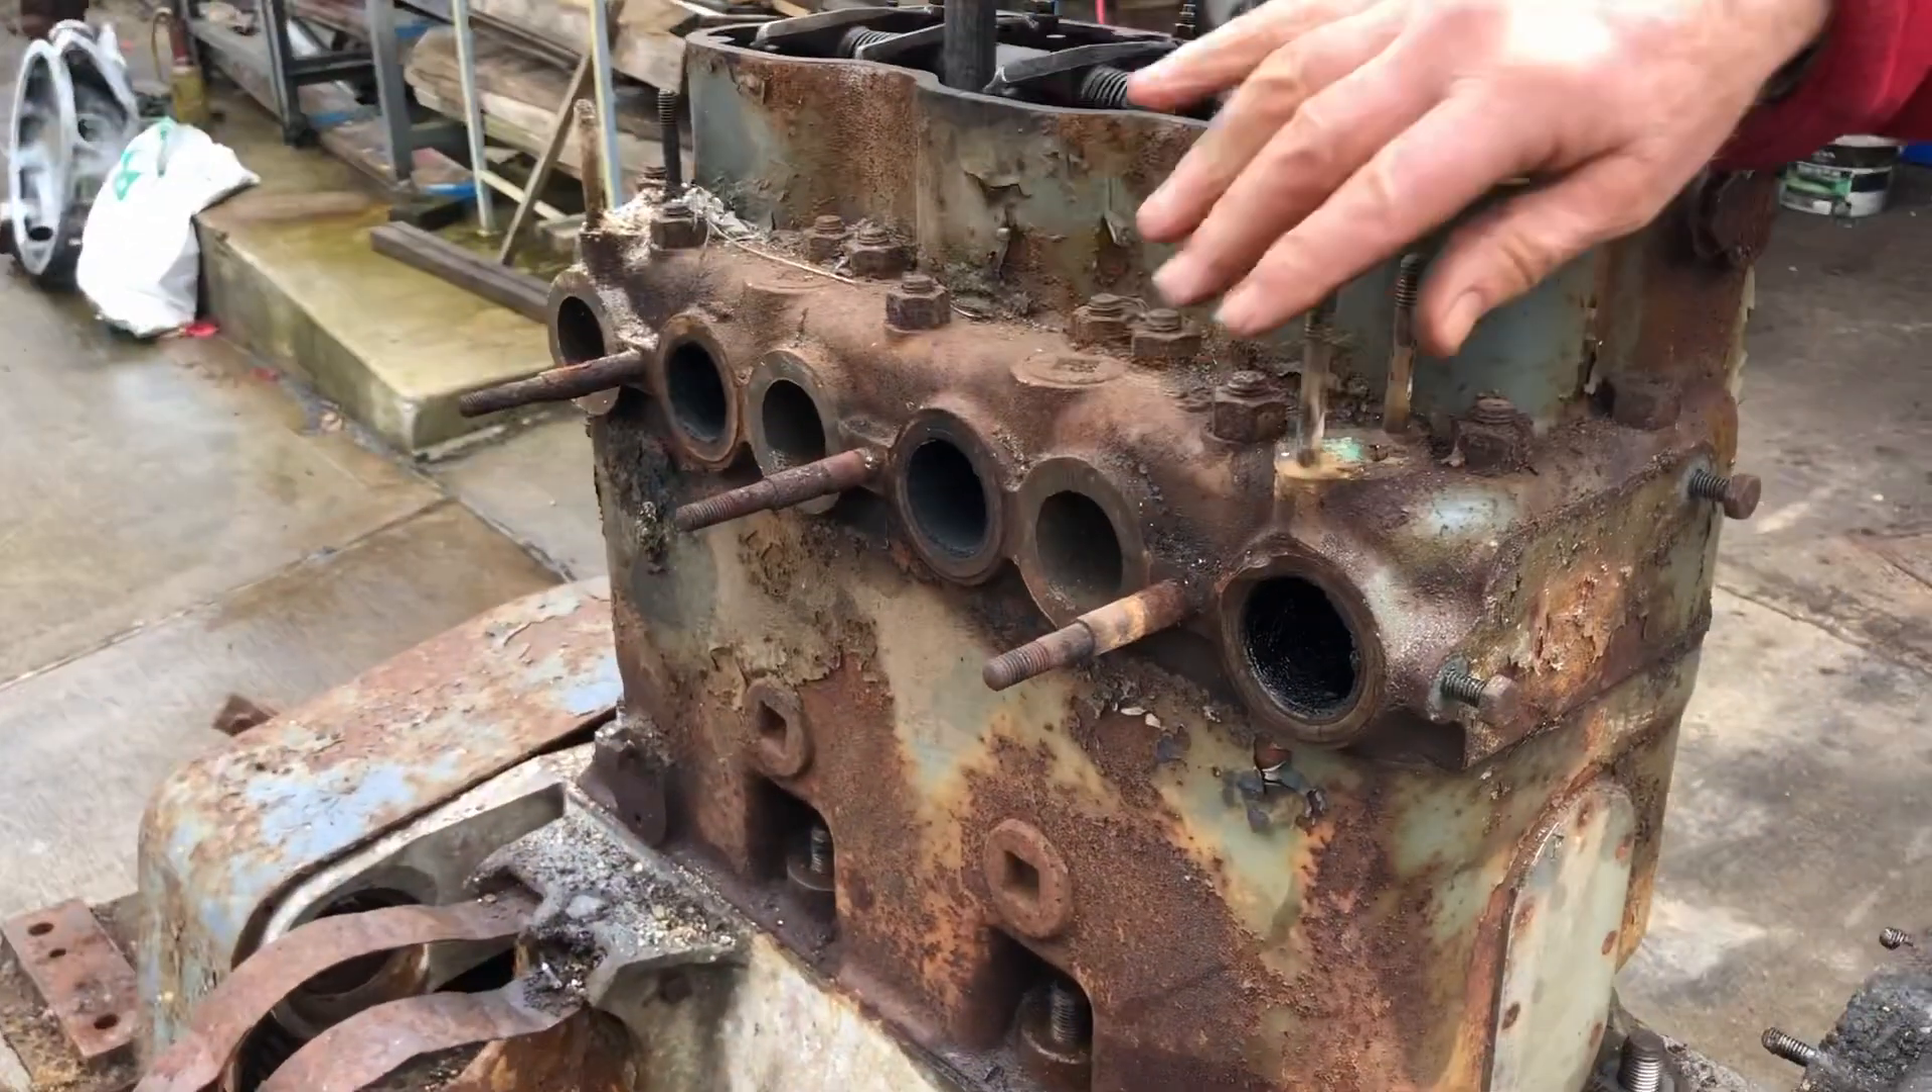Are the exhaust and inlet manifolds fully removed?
Yes.